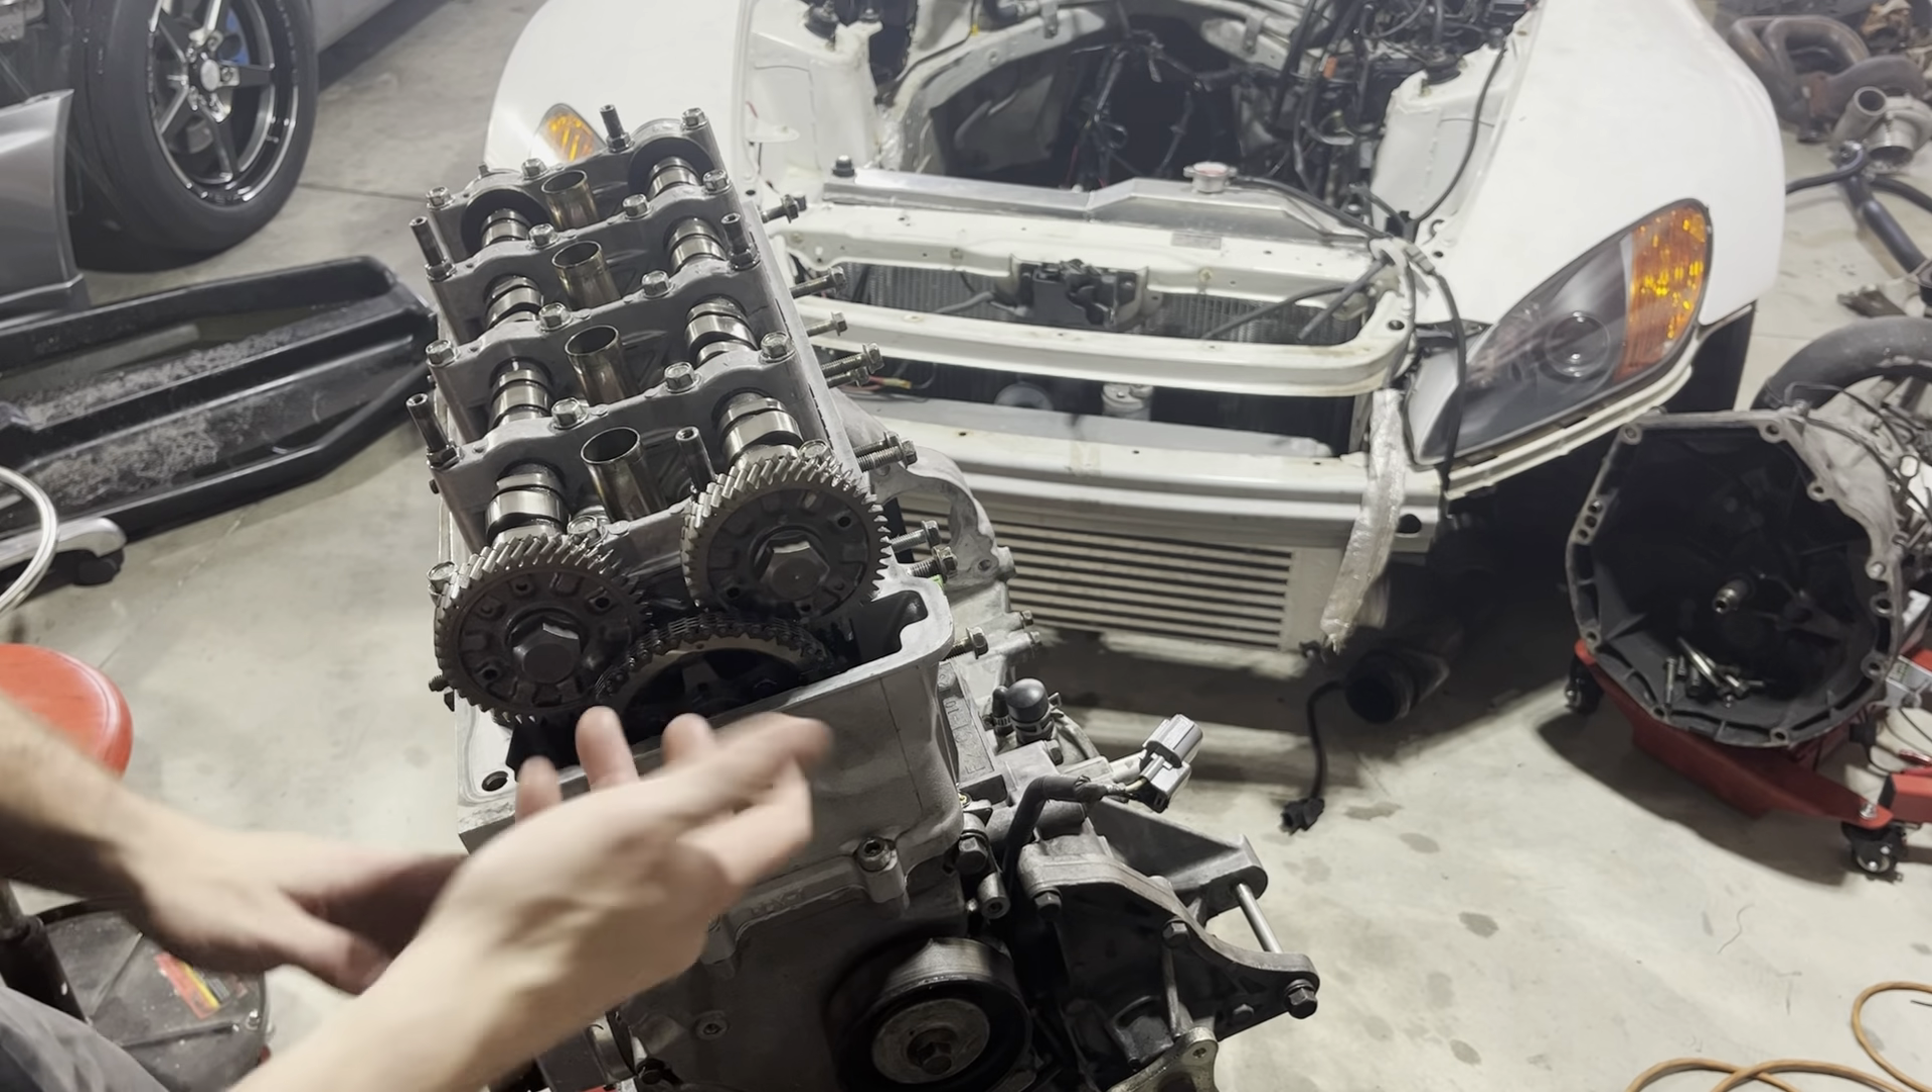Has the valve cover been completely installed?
No.